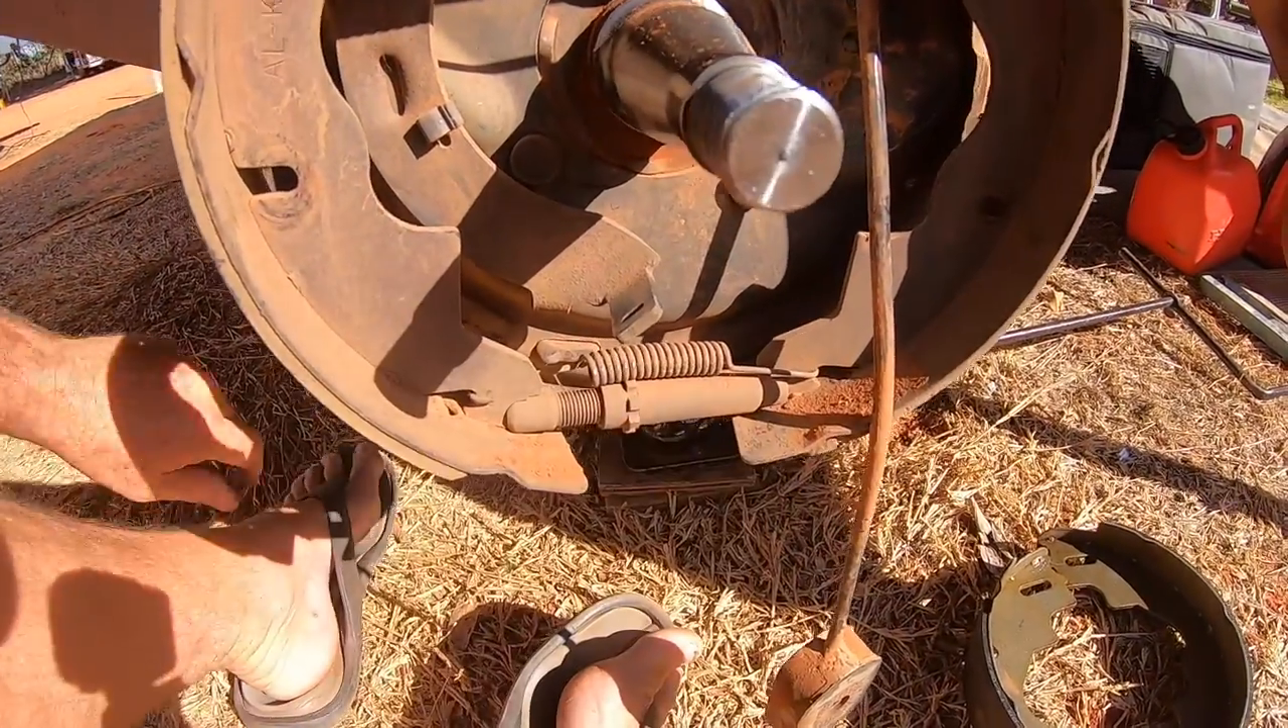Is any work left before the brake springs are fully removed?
Yes.